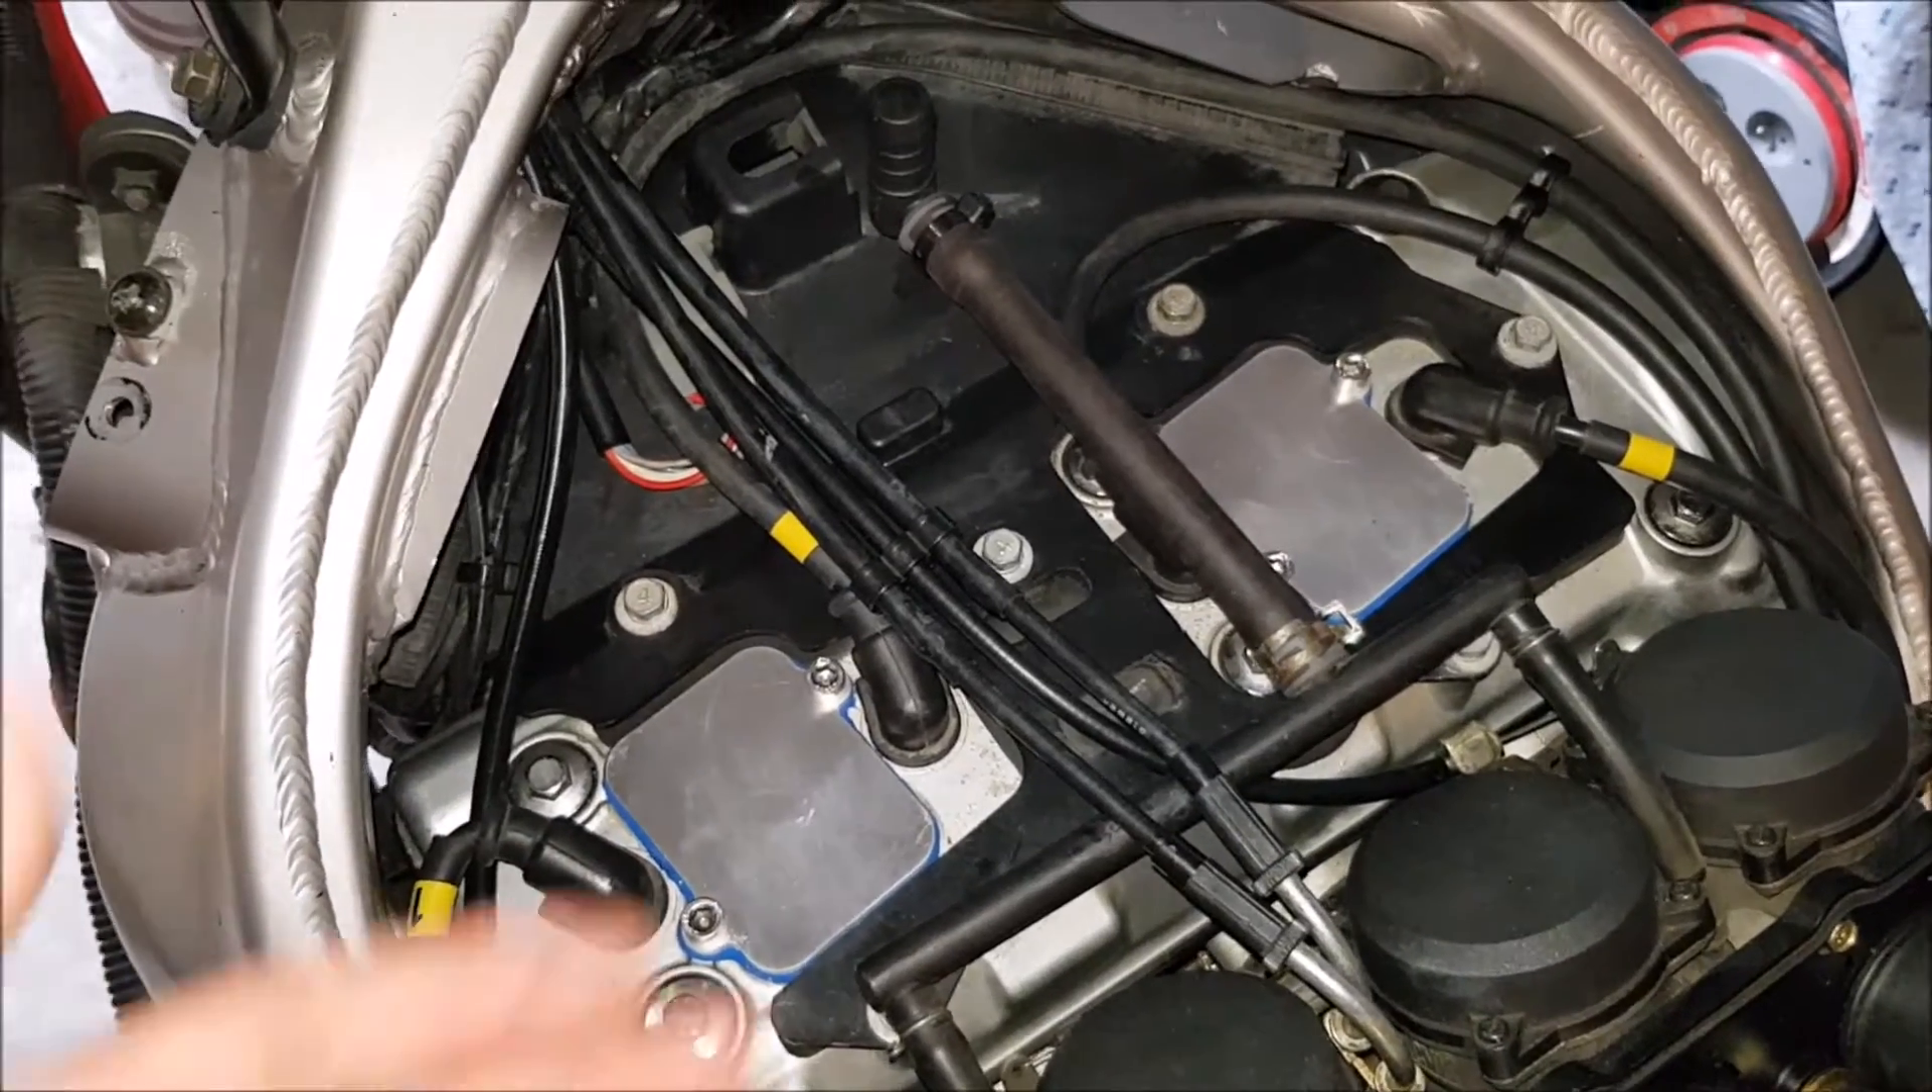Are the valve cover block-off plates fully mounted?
Yes.